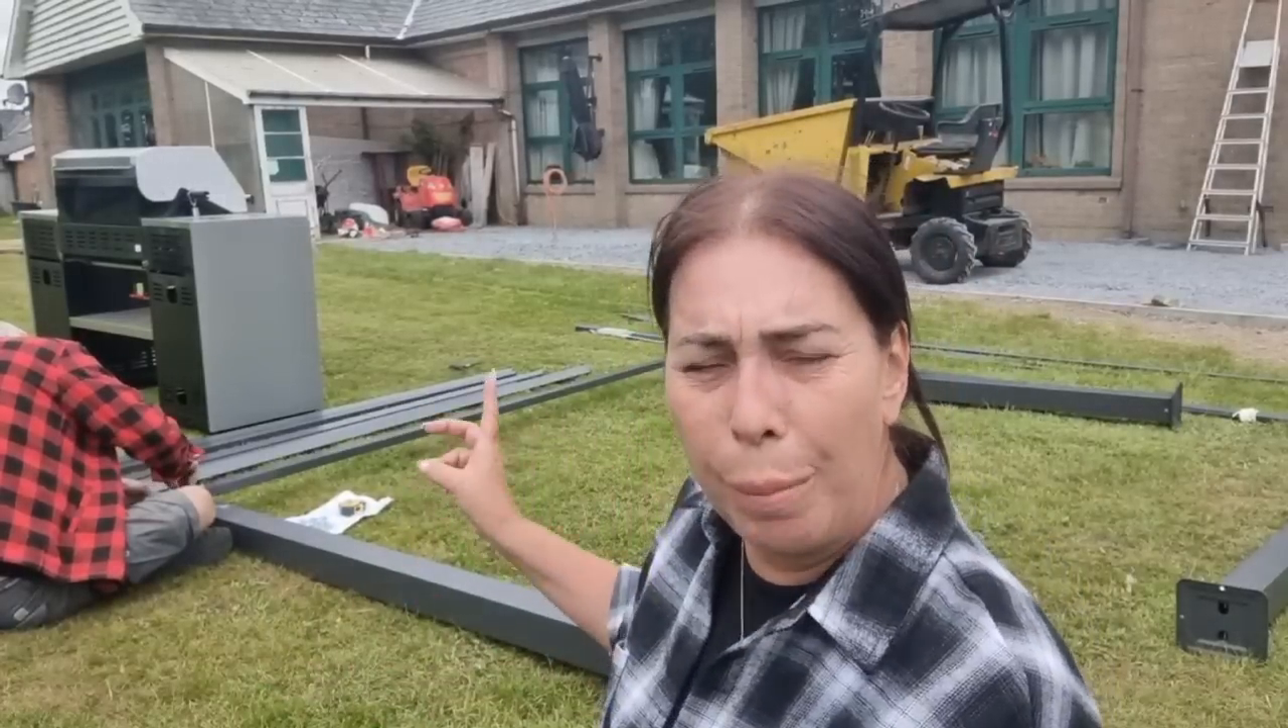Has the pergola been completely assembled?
No.